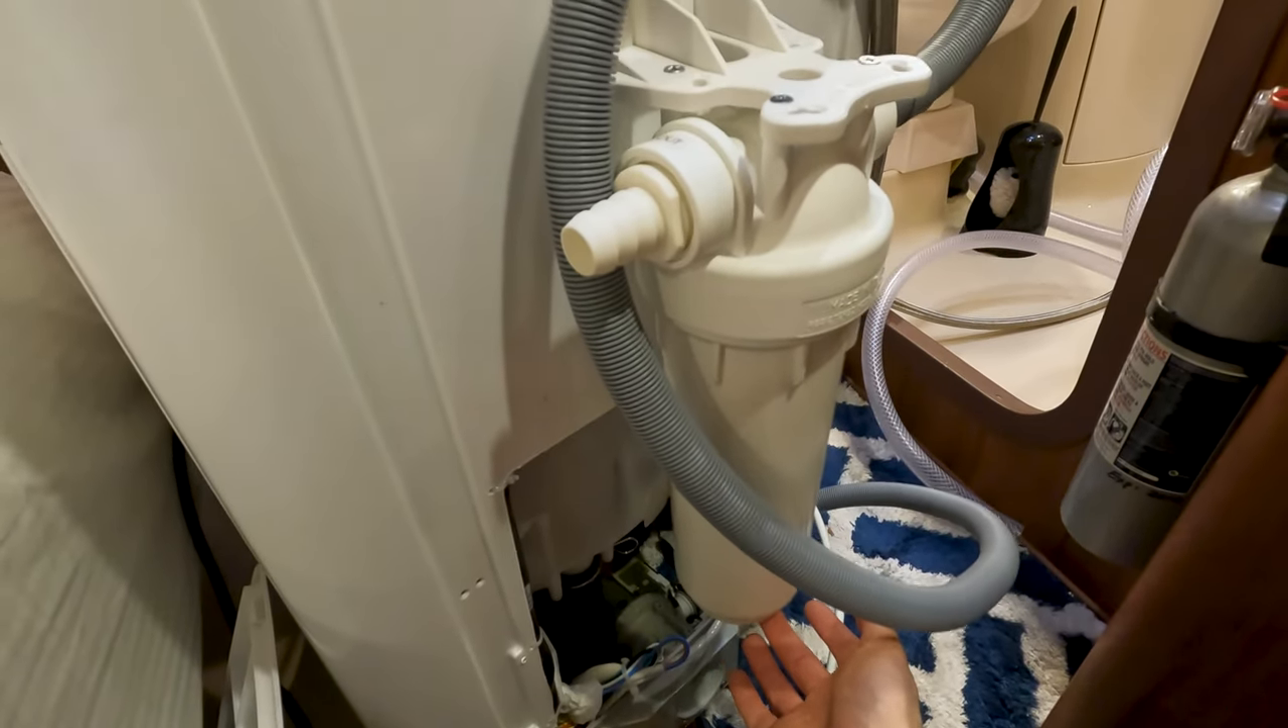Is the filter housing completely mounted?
Yes.